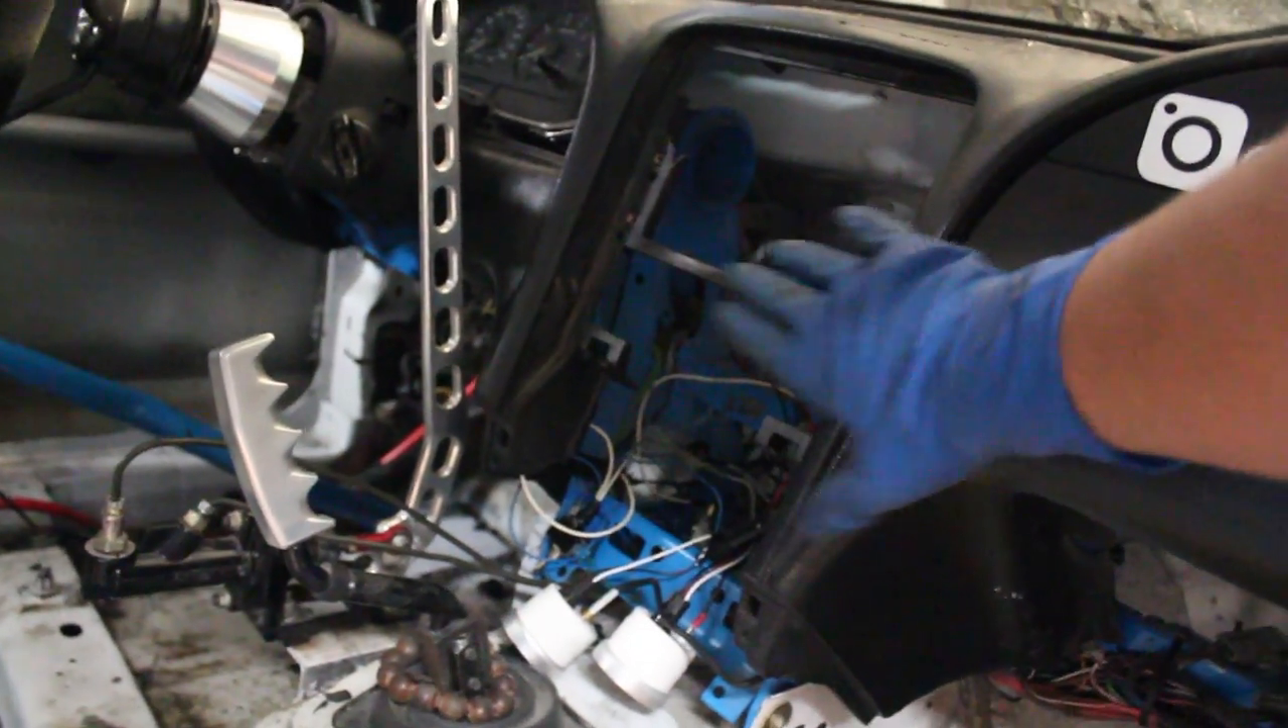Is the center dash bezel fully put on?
No.